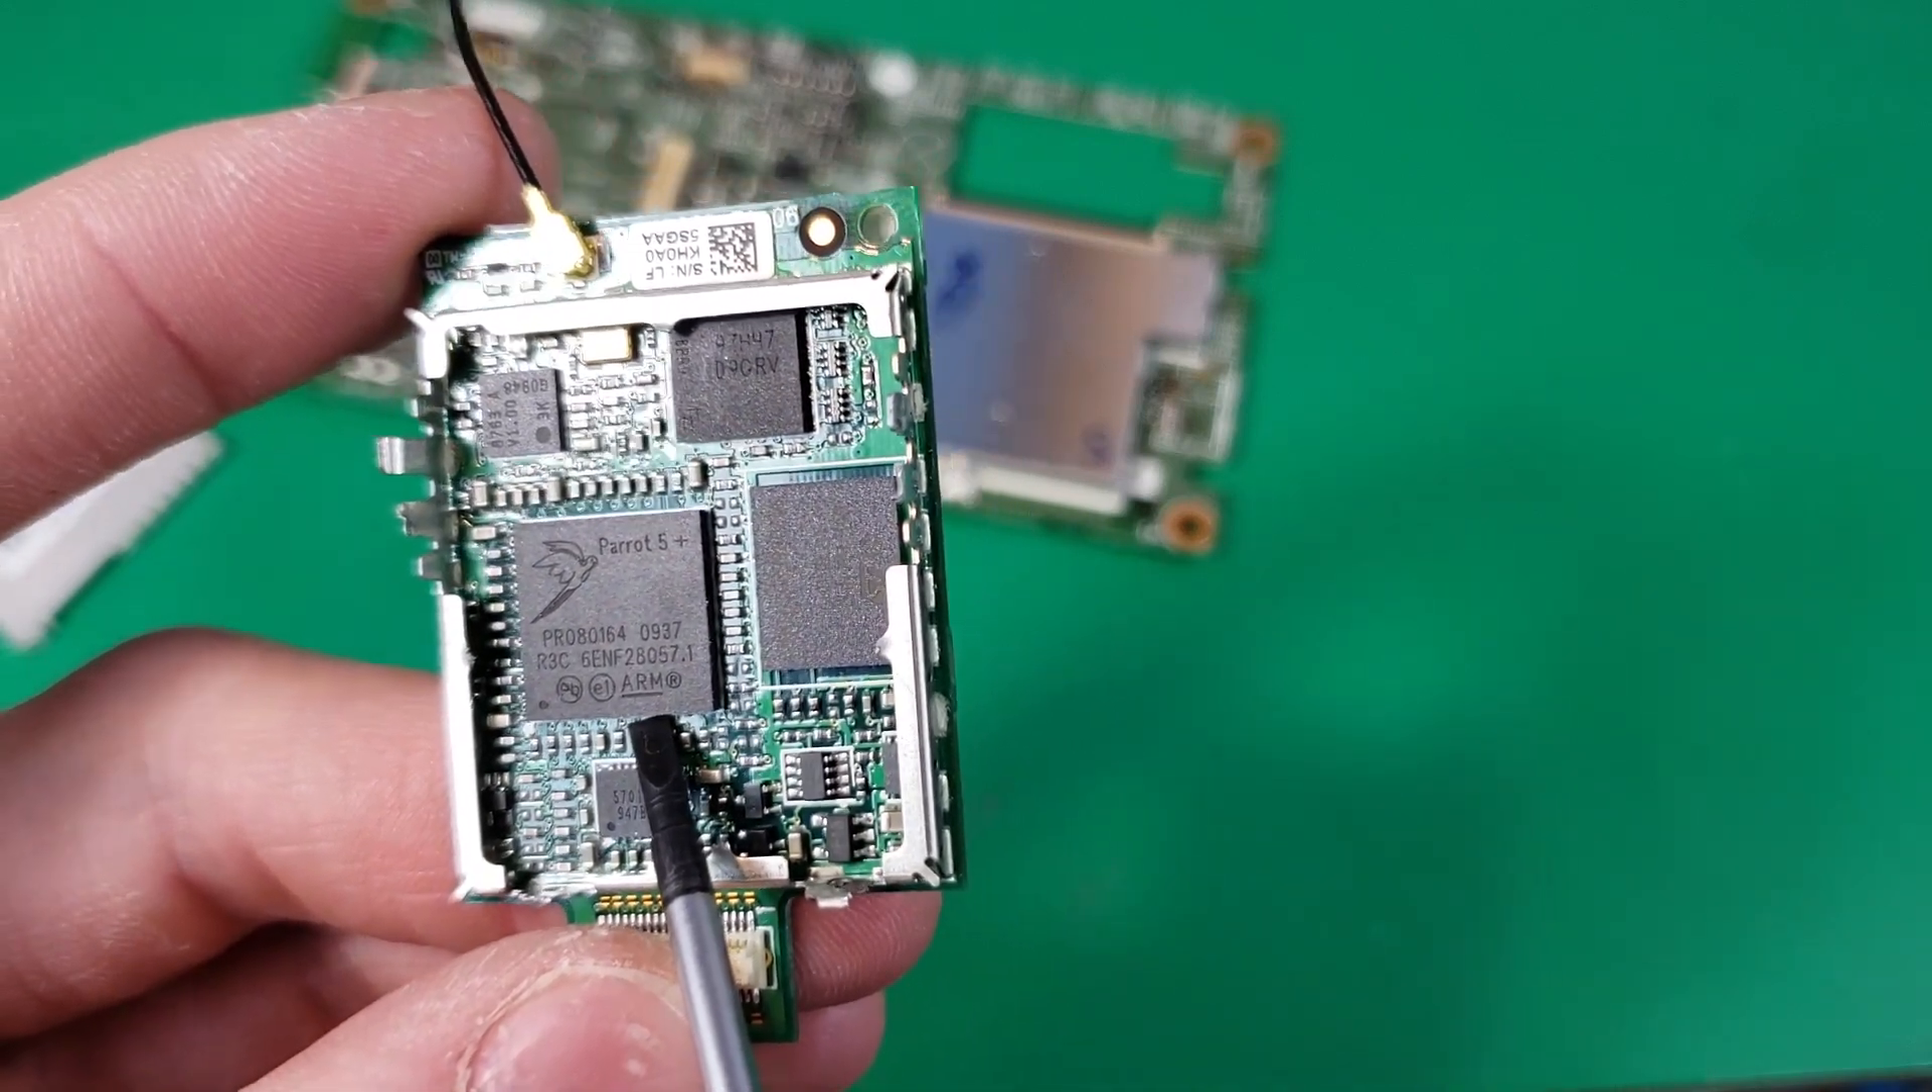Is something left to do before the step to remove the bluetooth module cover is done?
No.